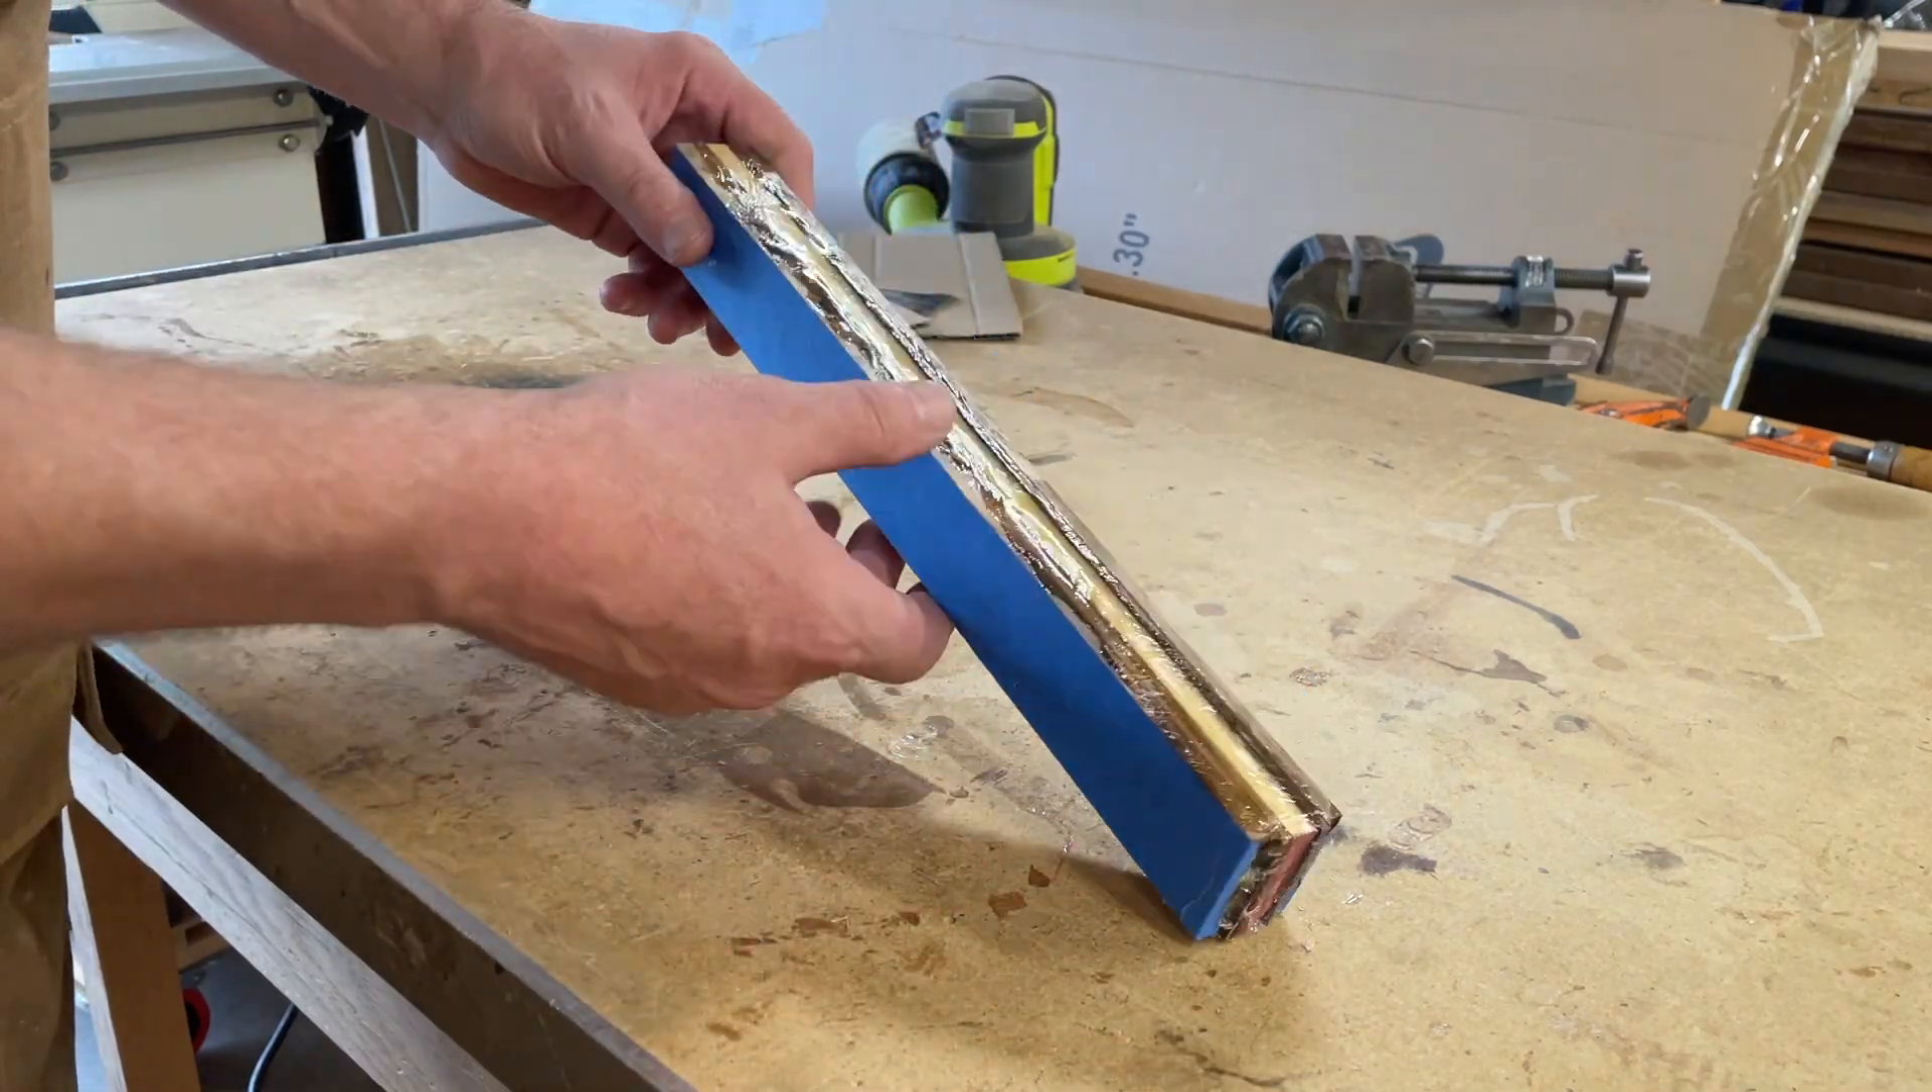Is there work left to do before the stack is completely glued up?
No.